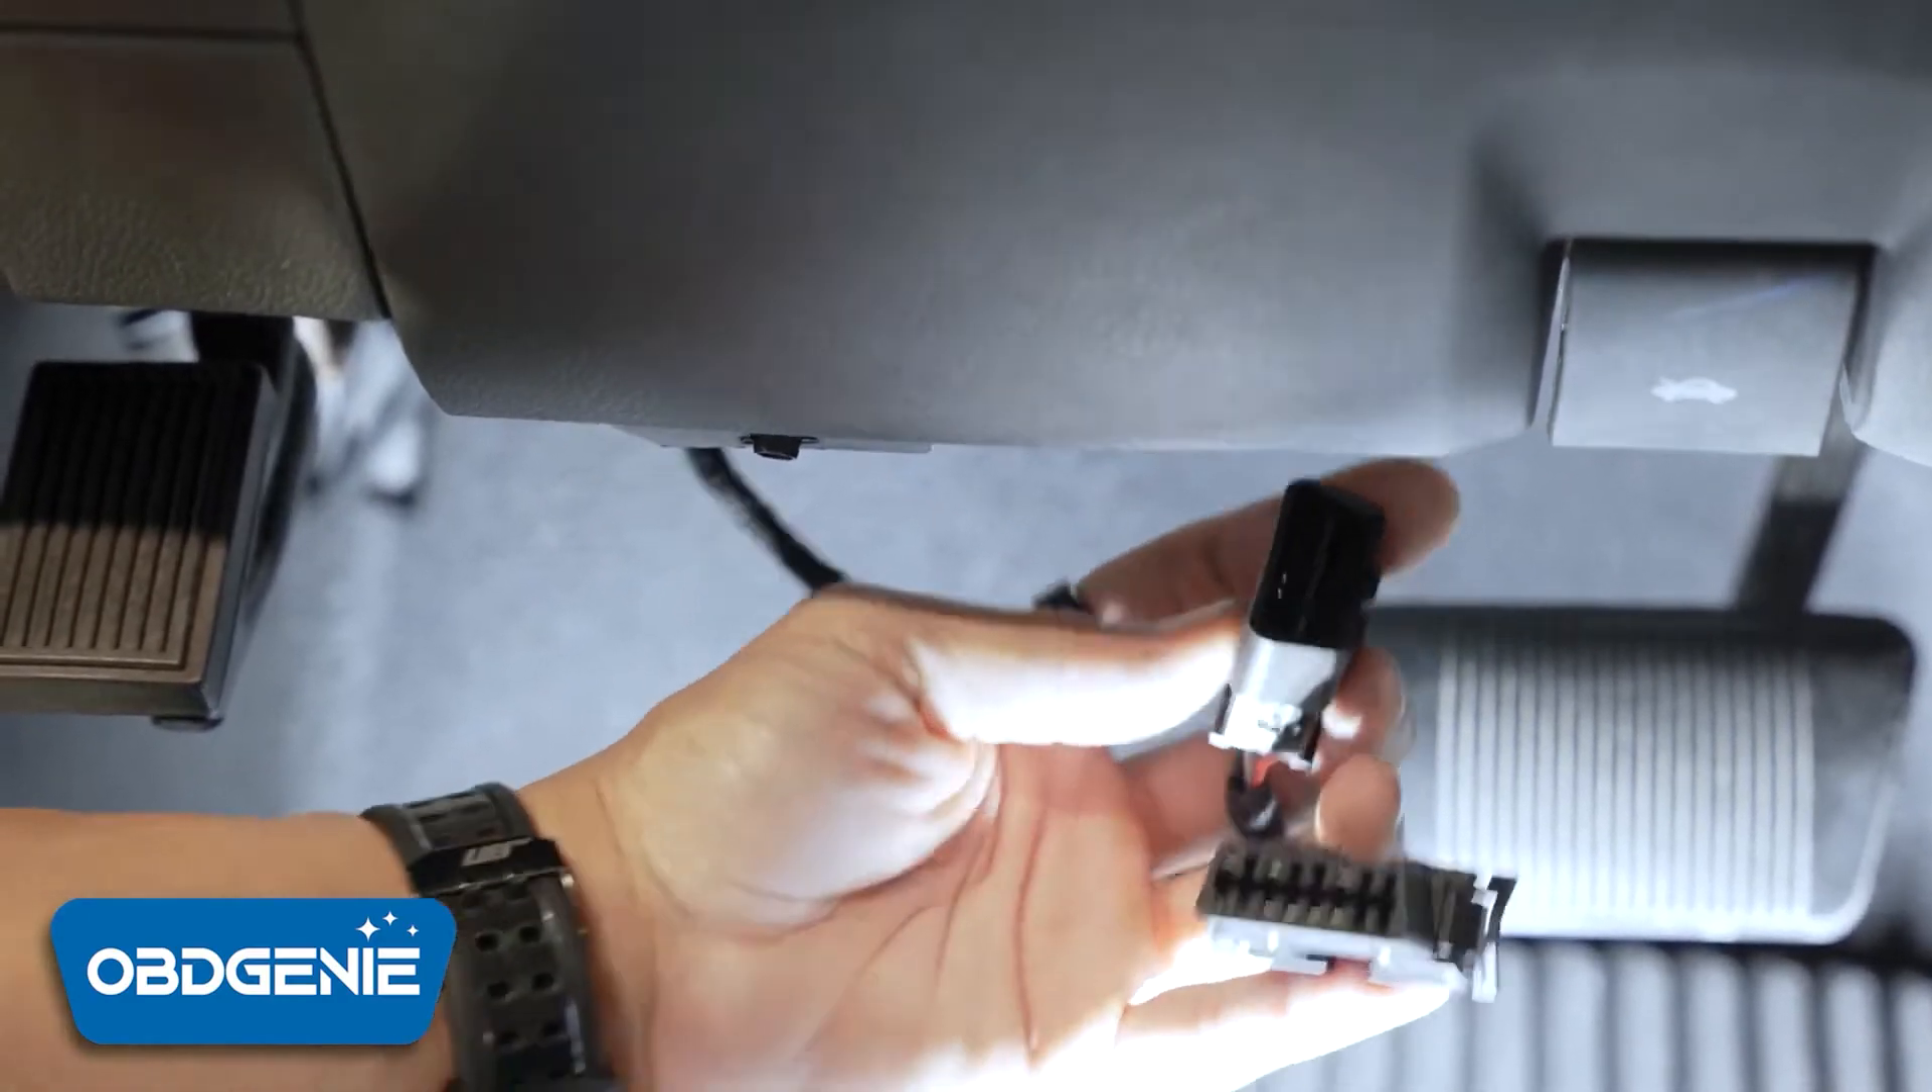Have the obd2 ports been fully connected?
No.